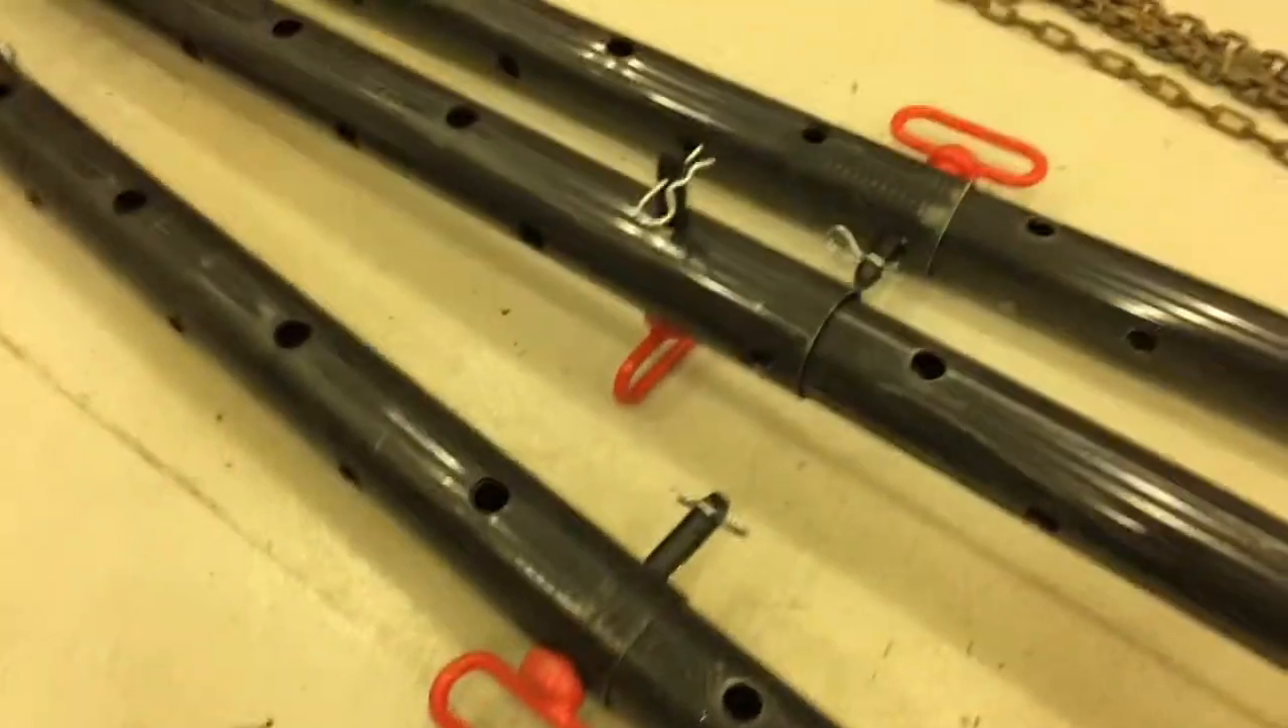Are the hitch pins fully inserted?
Yes.